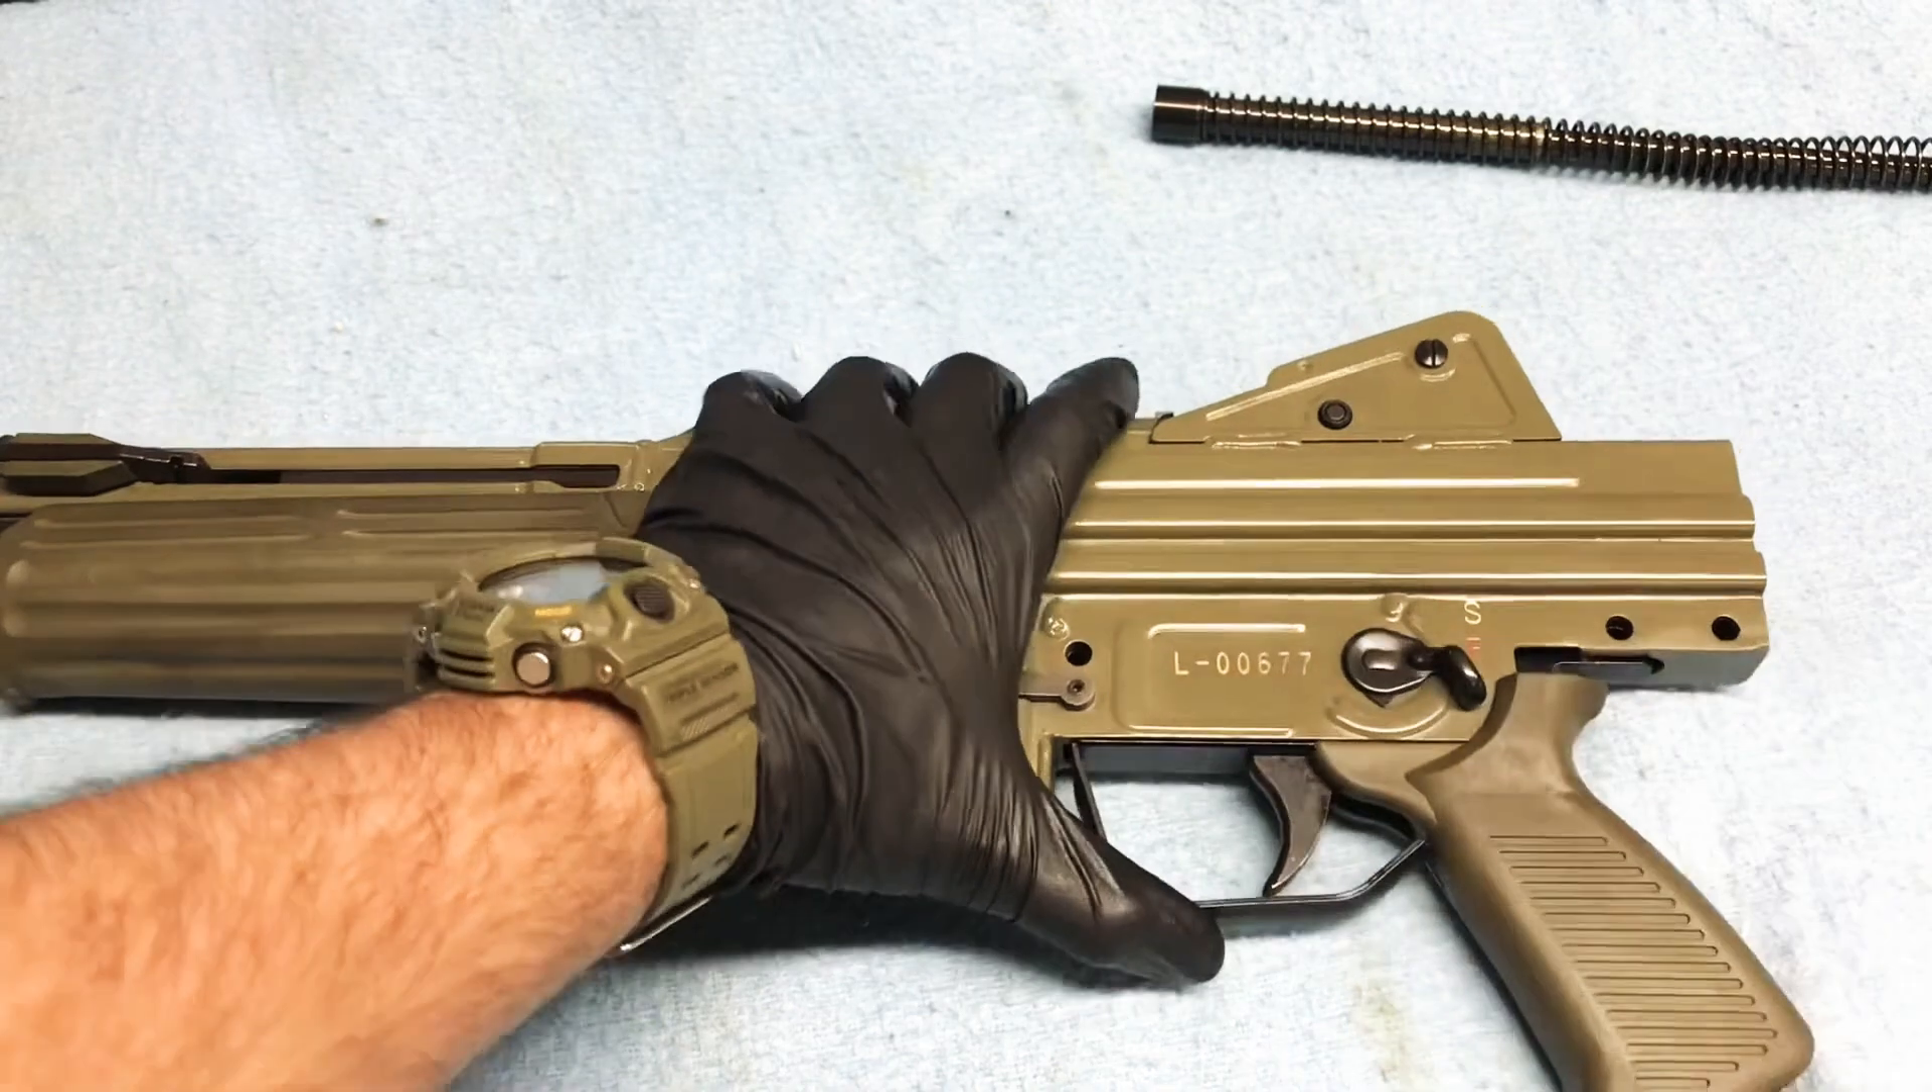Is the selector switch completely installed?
Yes.